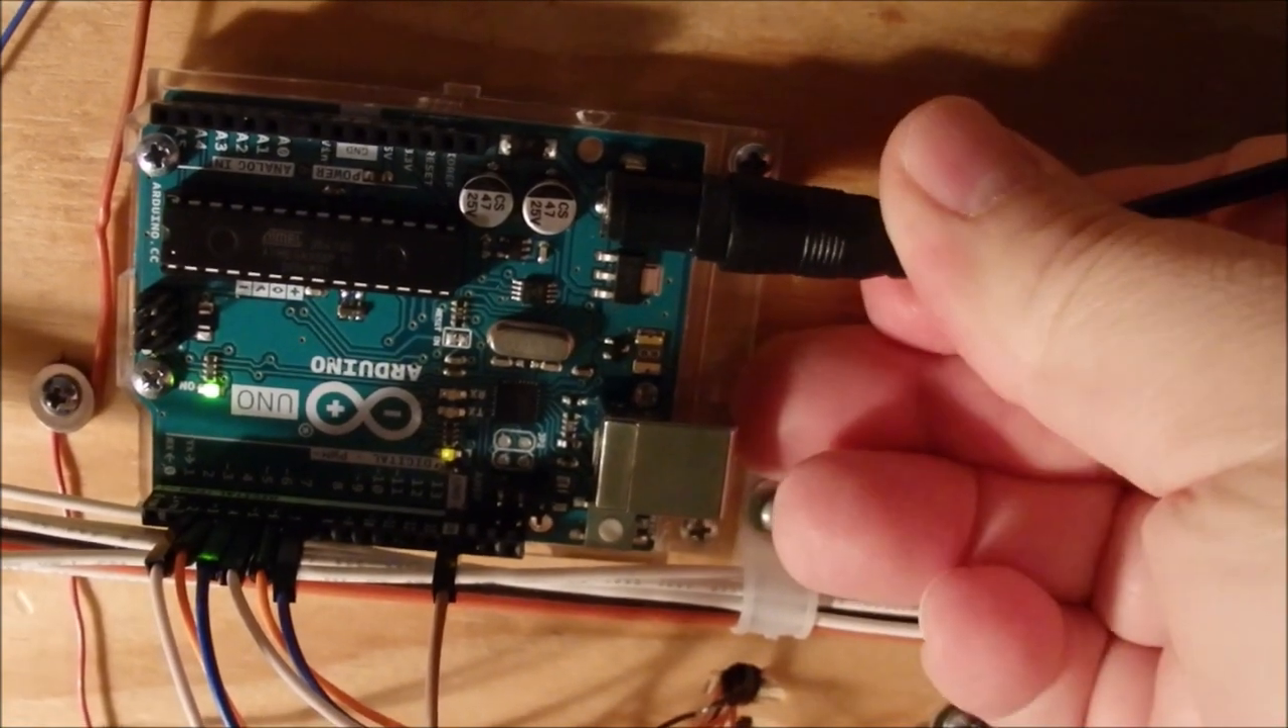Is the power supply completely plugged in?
Yes.